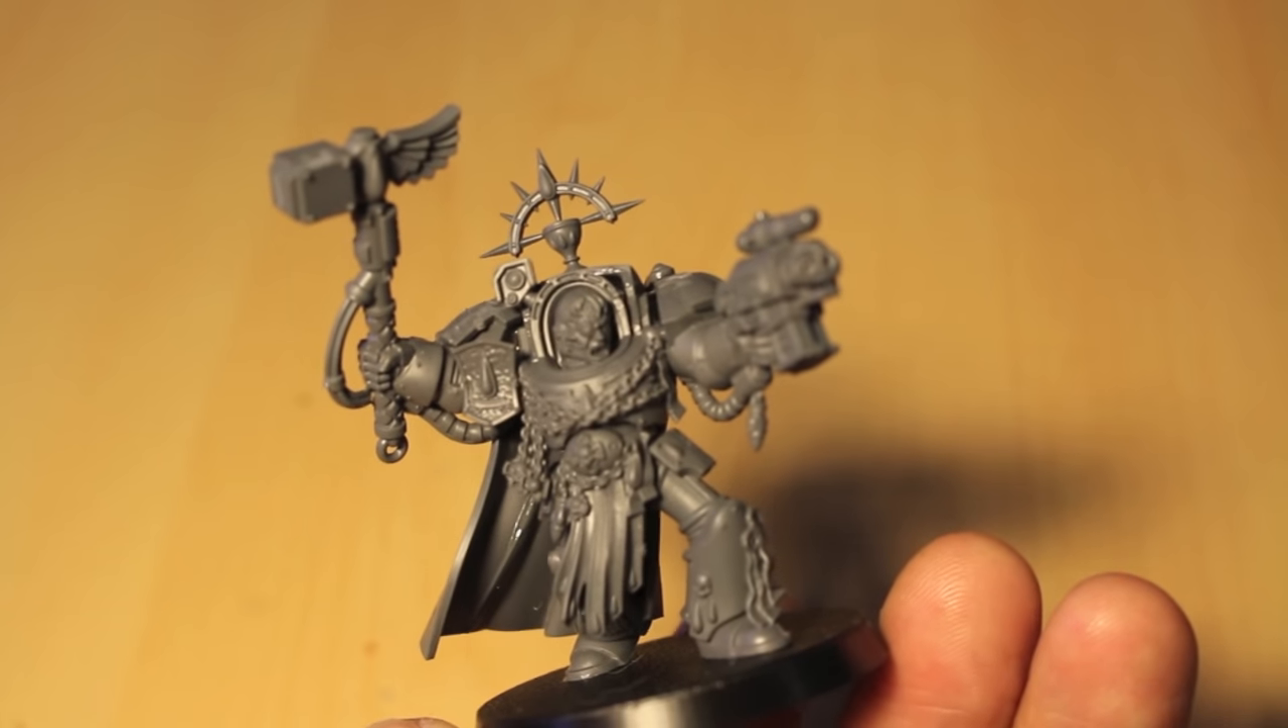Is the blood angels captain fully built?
Yes.